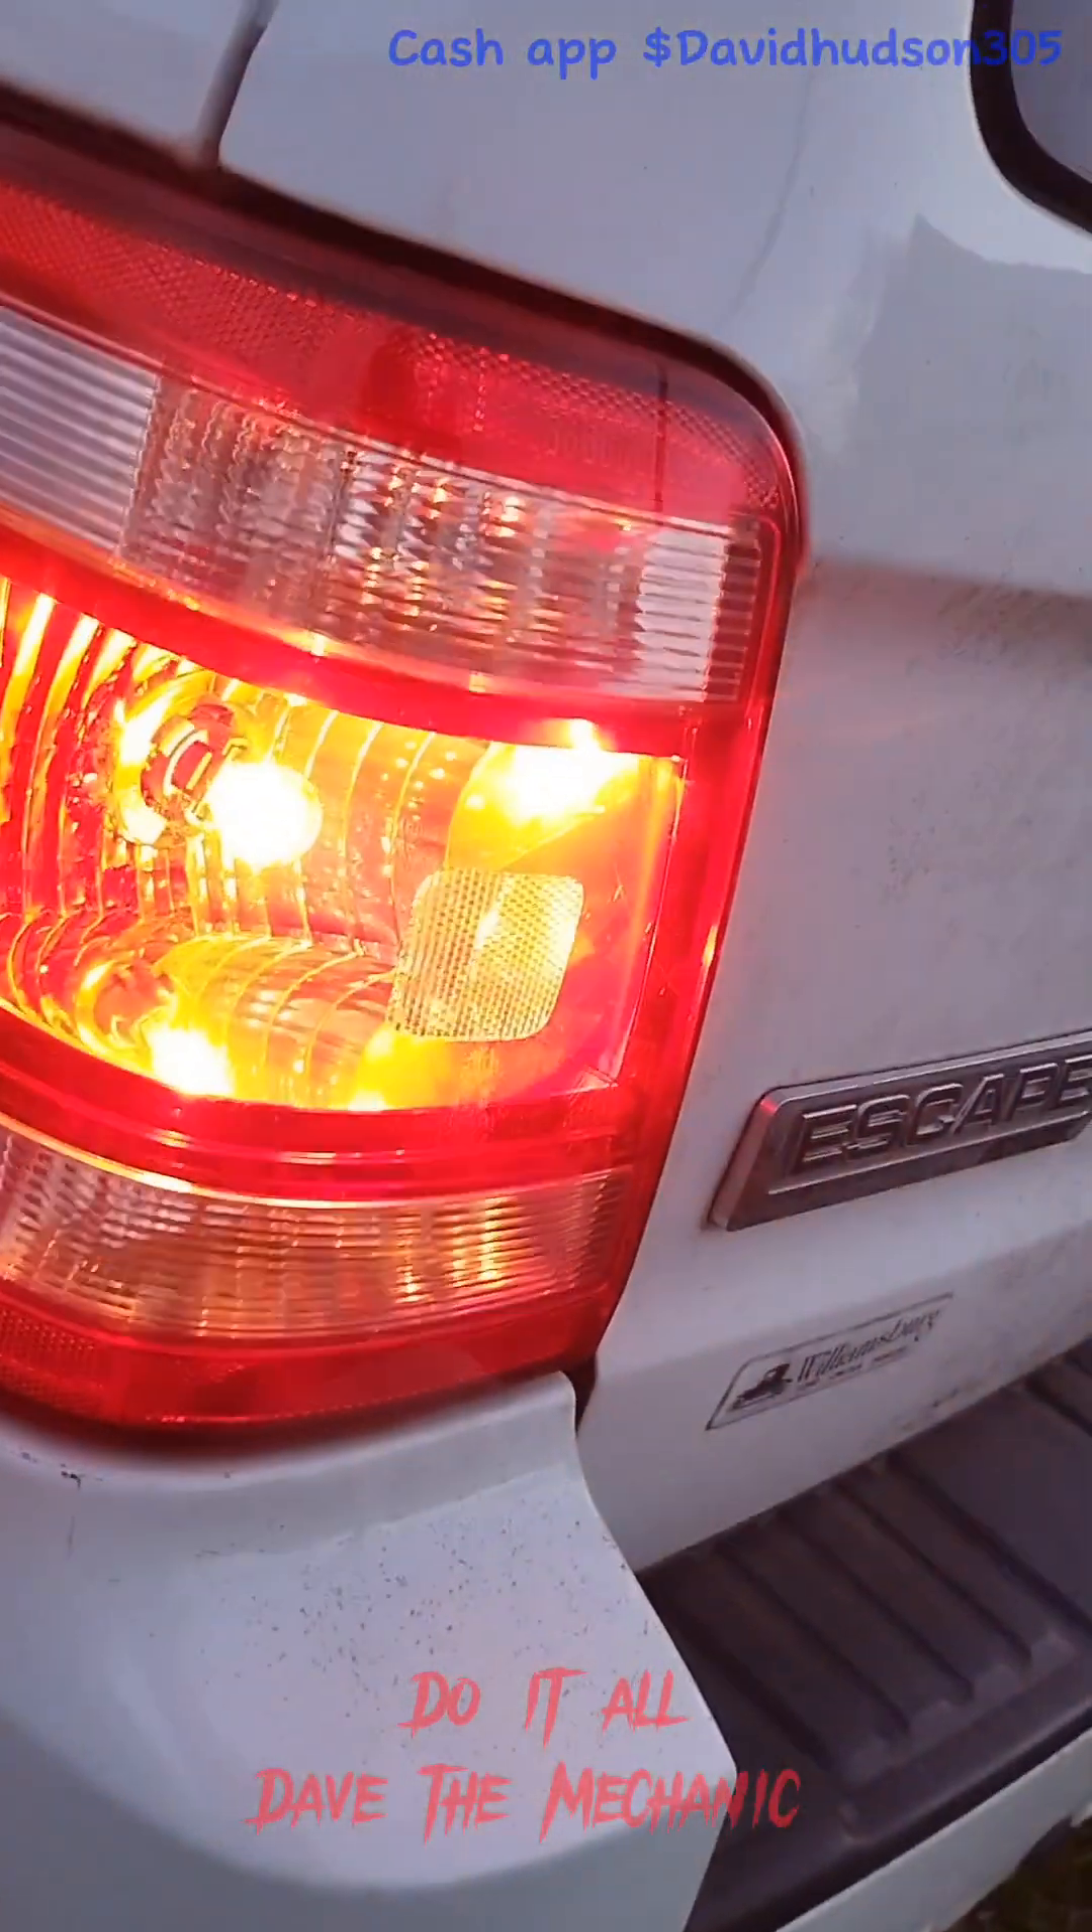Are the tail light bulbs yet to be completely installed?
No.